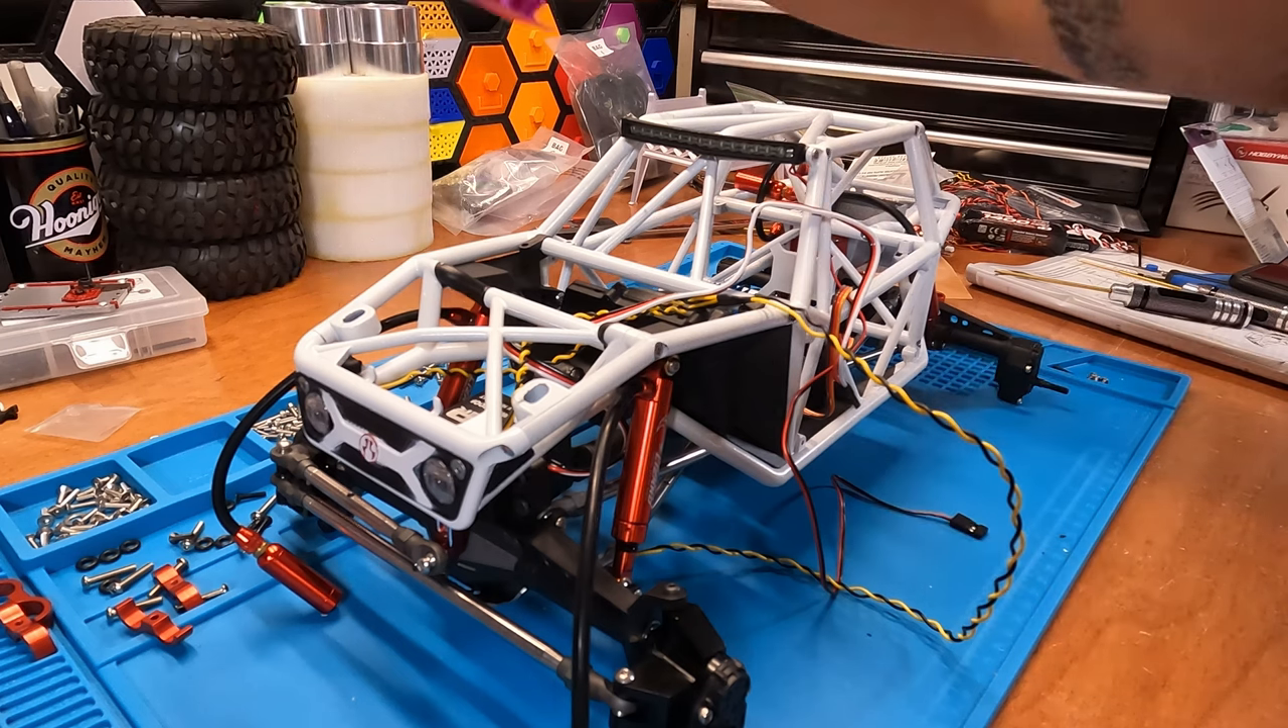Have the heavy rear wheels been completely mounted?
No.